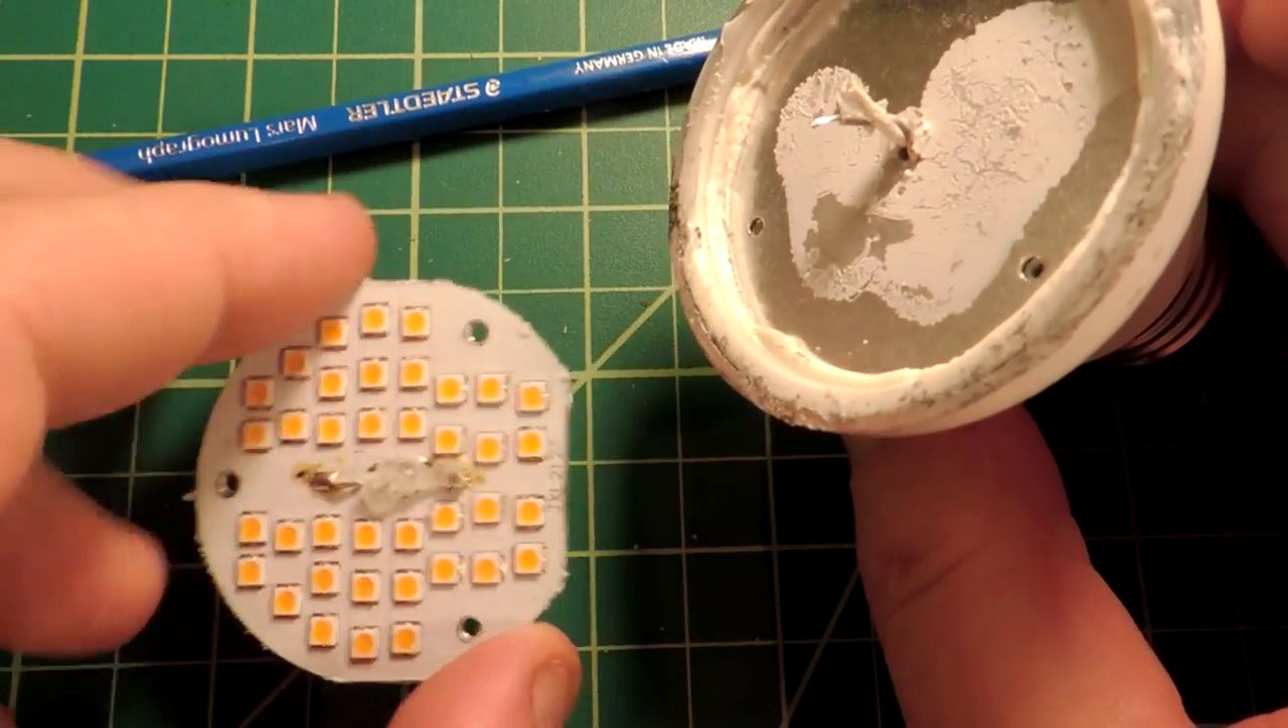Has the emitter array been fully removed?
Yes.